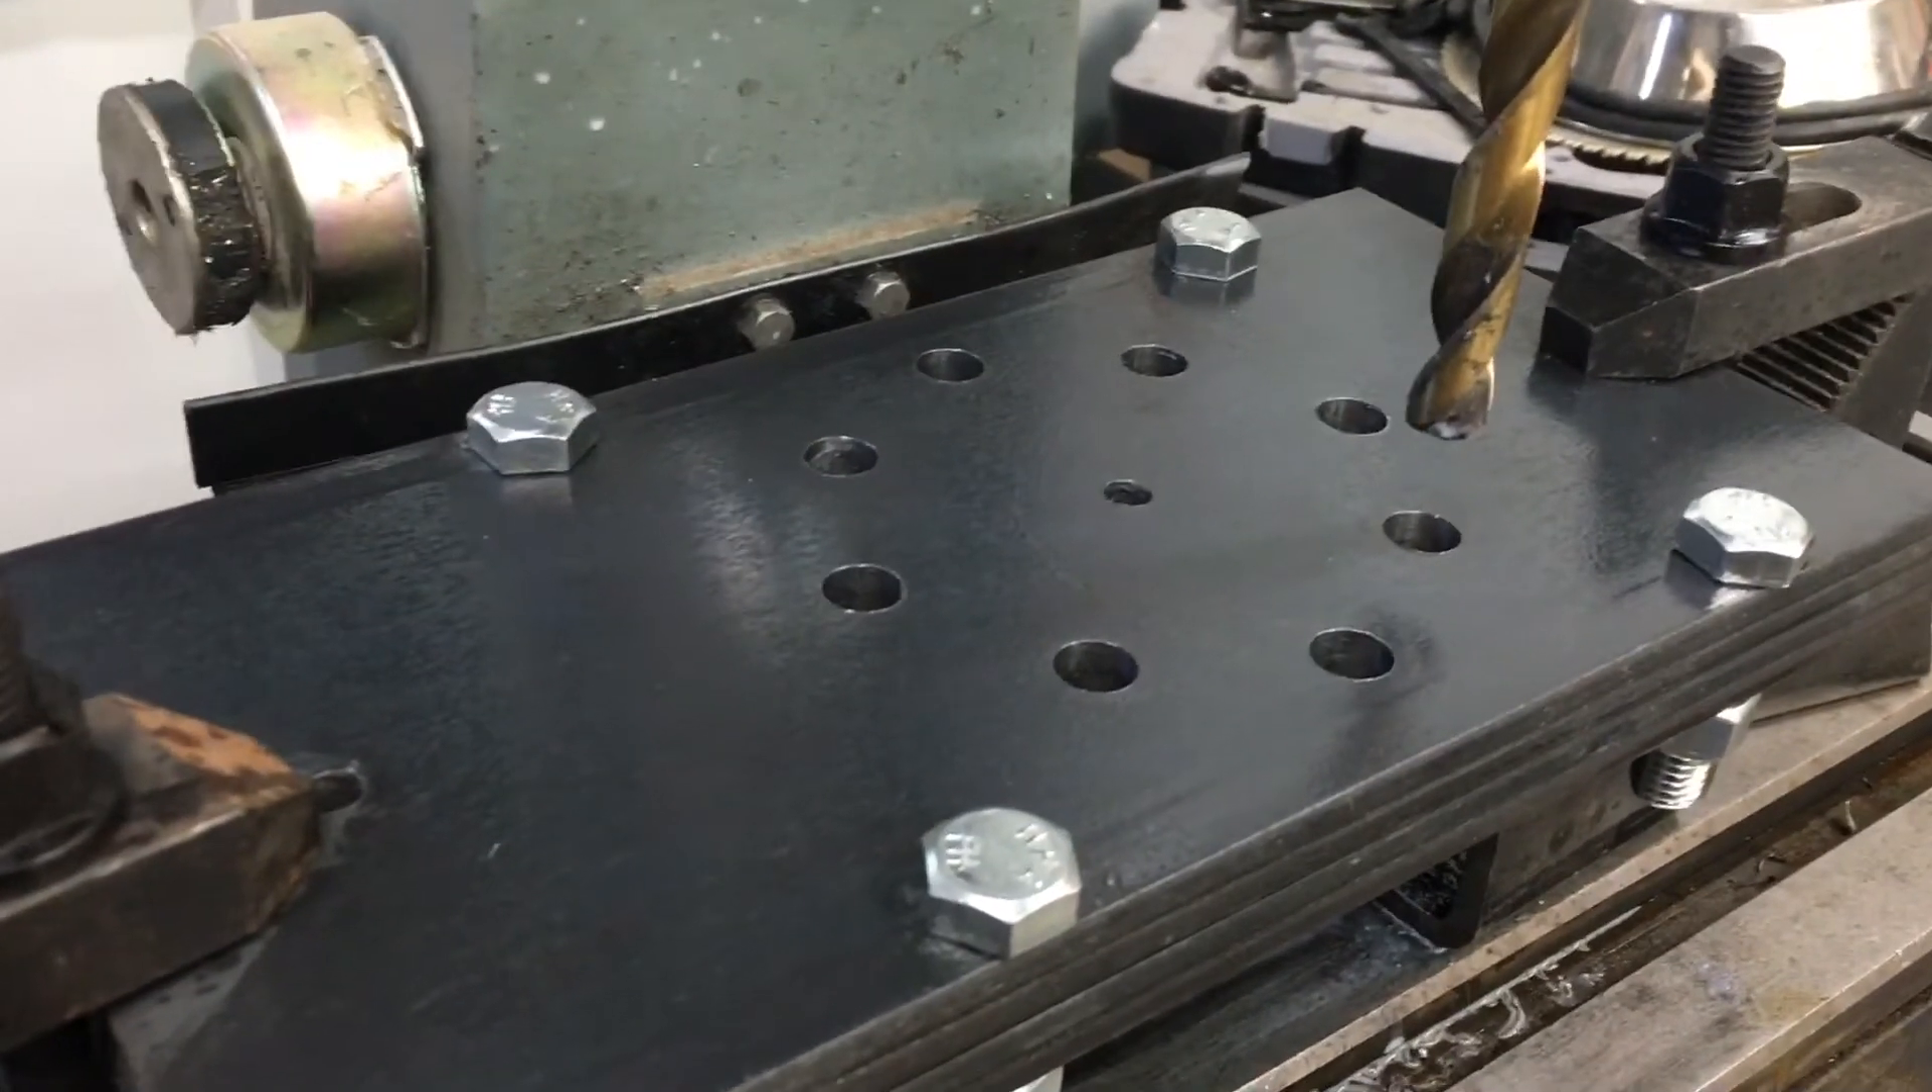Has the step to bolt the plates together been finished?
Yes.